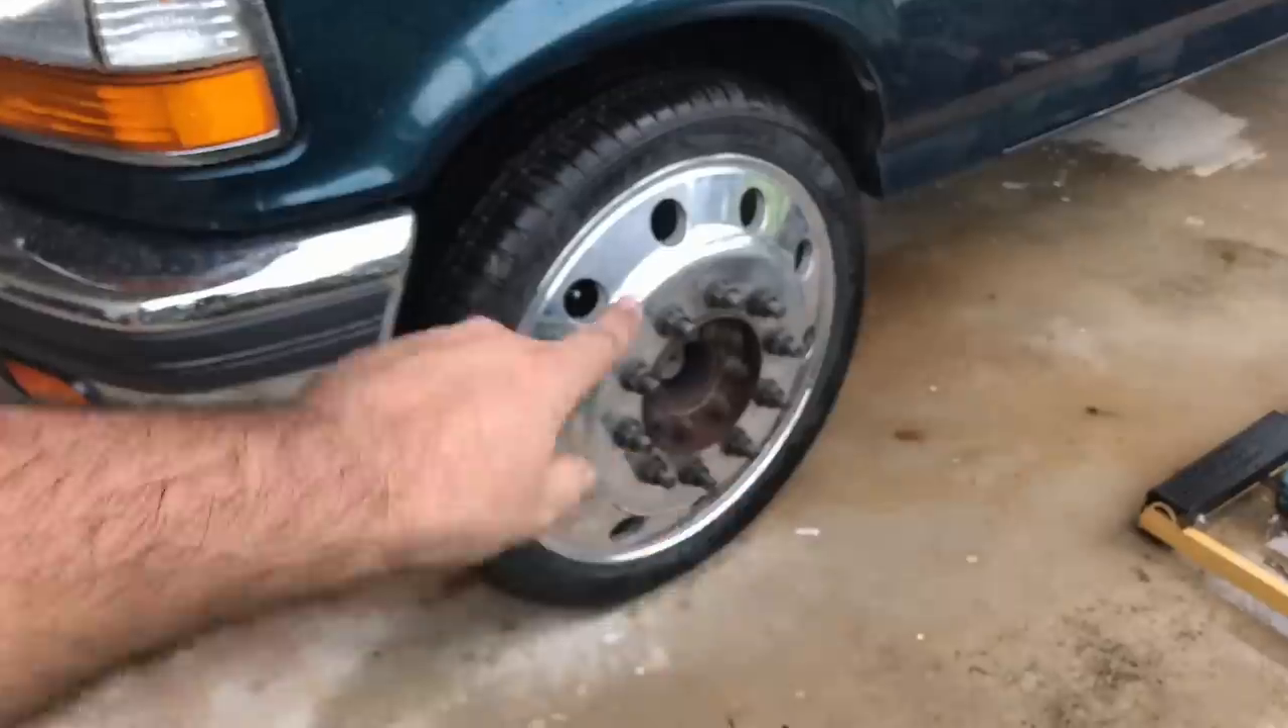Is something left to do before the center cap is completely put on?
Yes.